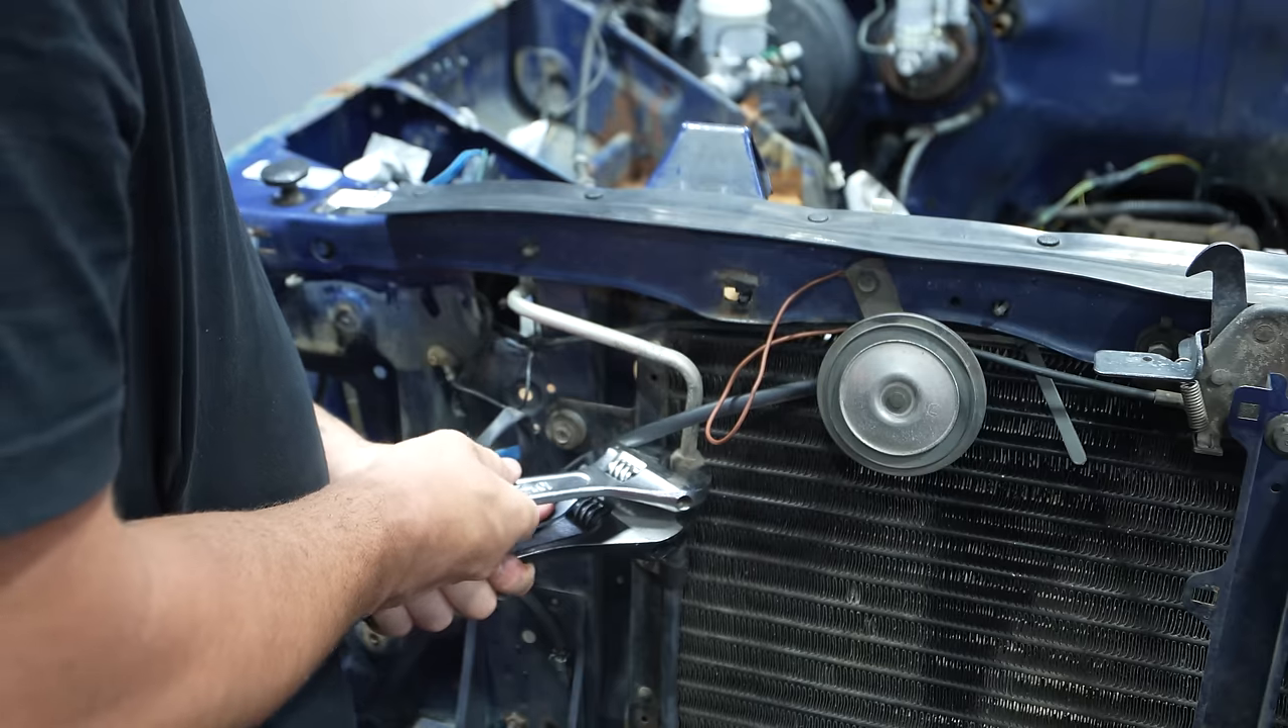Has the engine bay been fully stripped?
No.